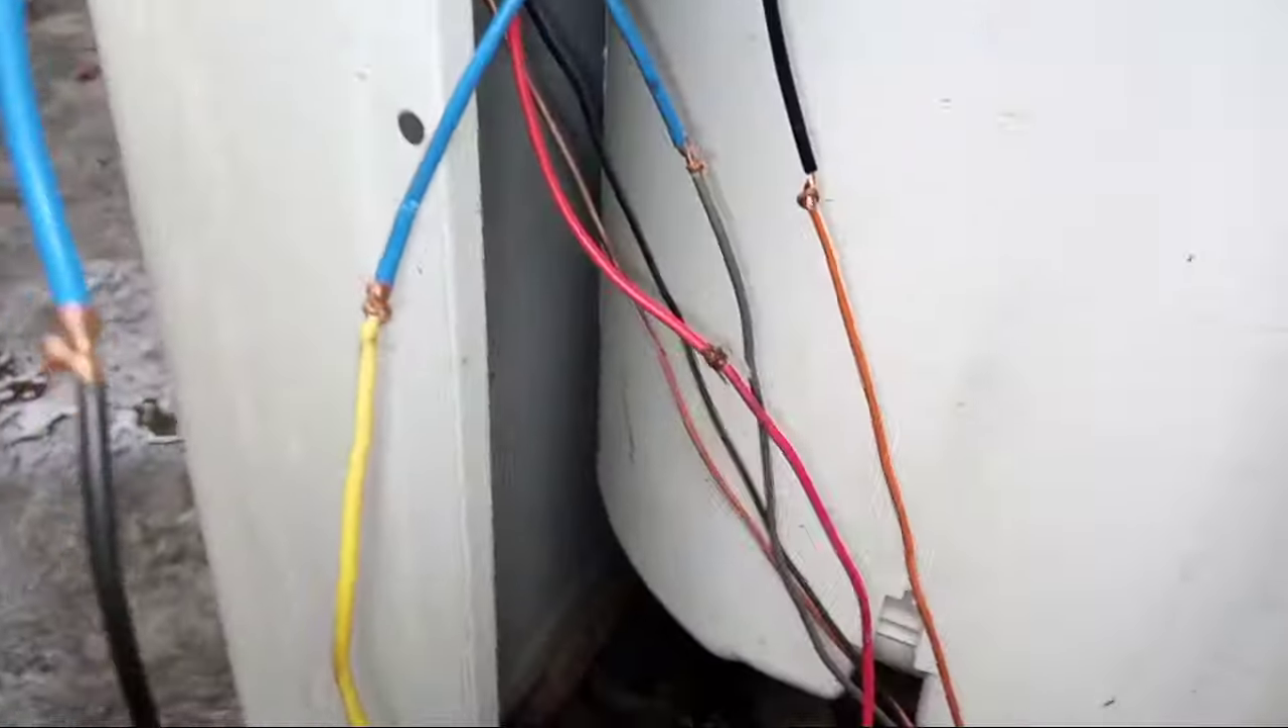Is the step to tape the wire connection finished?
No.